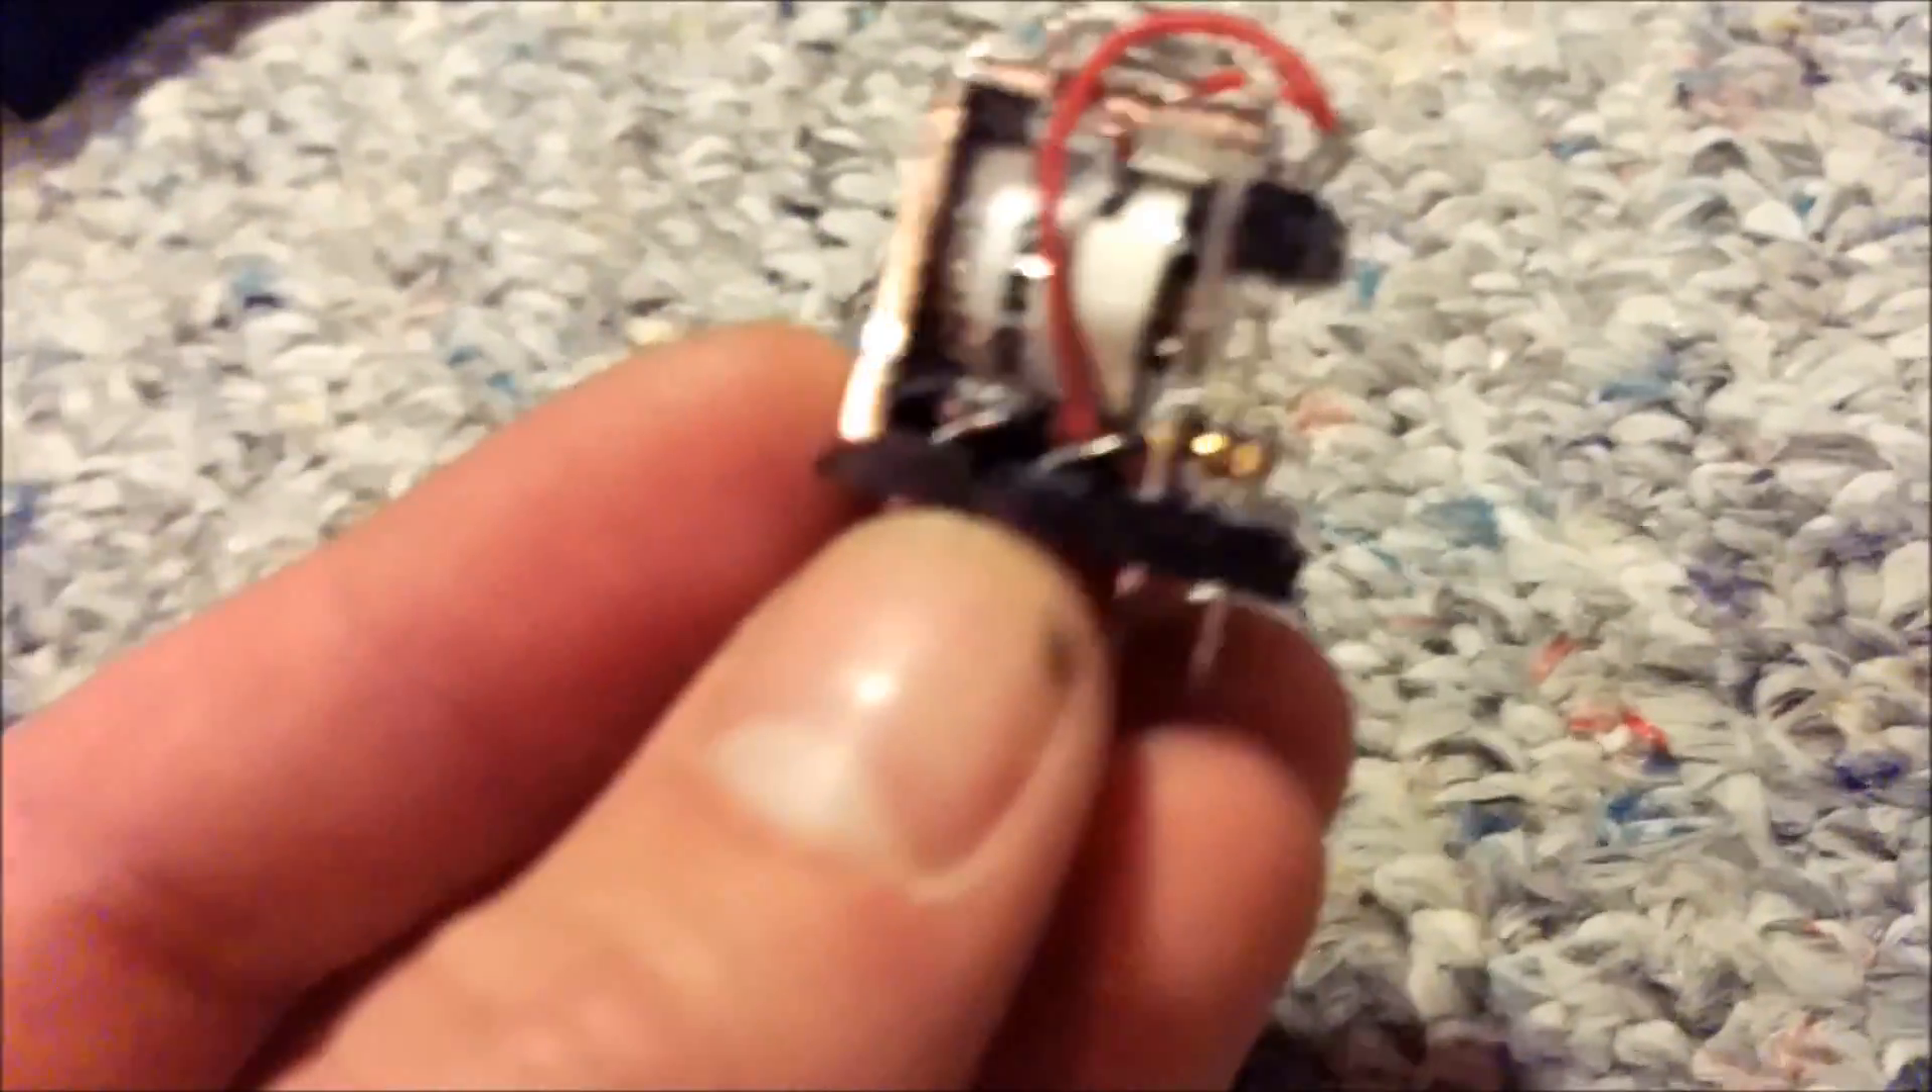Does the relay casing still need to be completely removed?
No.